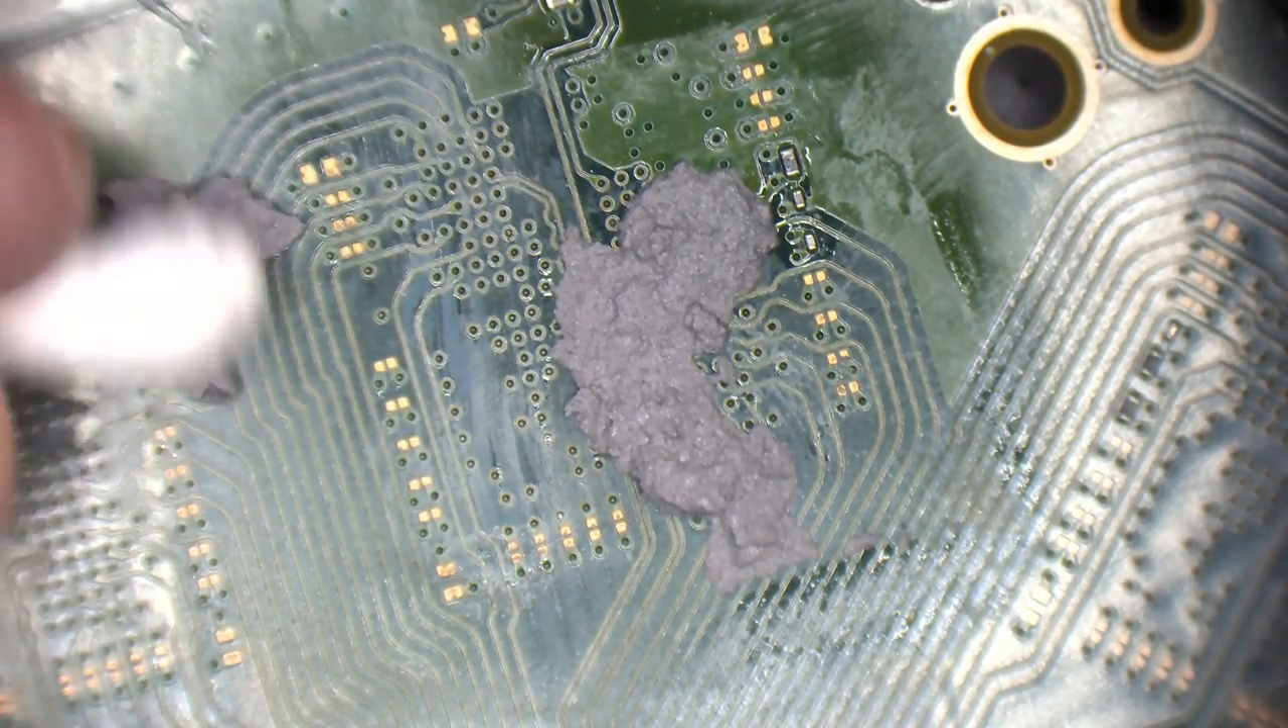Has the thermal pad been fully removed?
No.